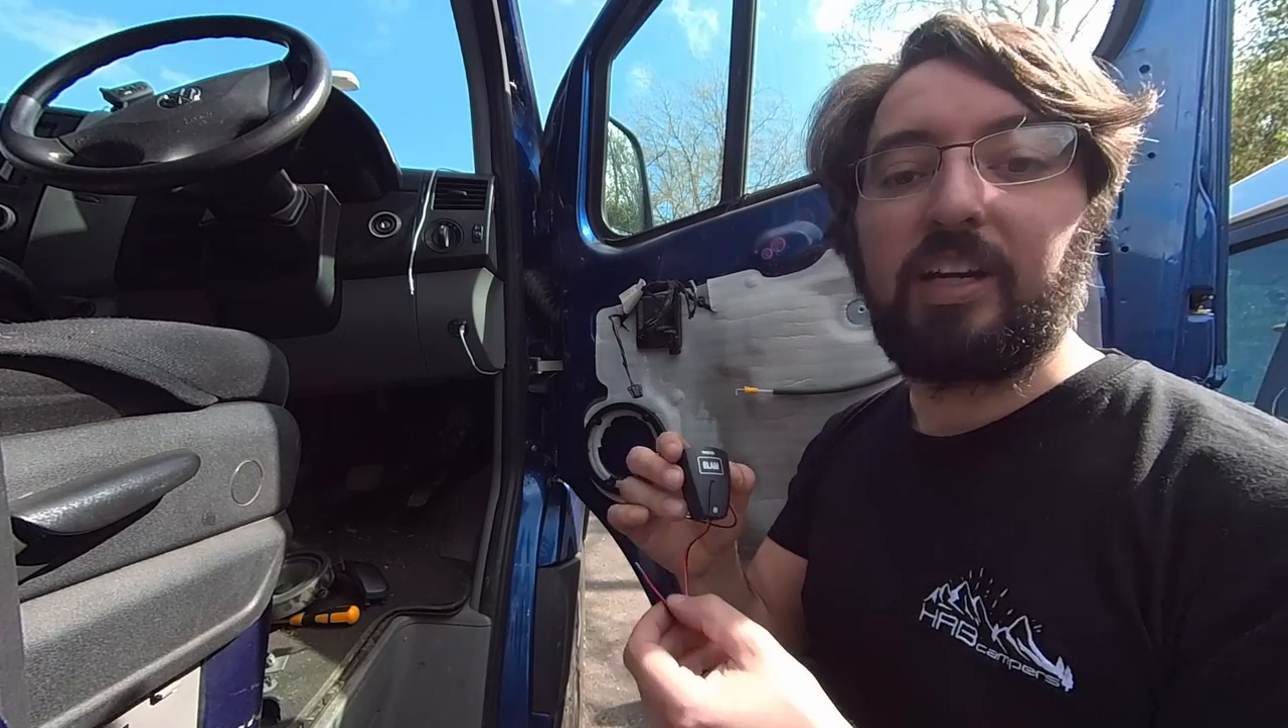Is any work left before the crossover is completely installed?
Yes.